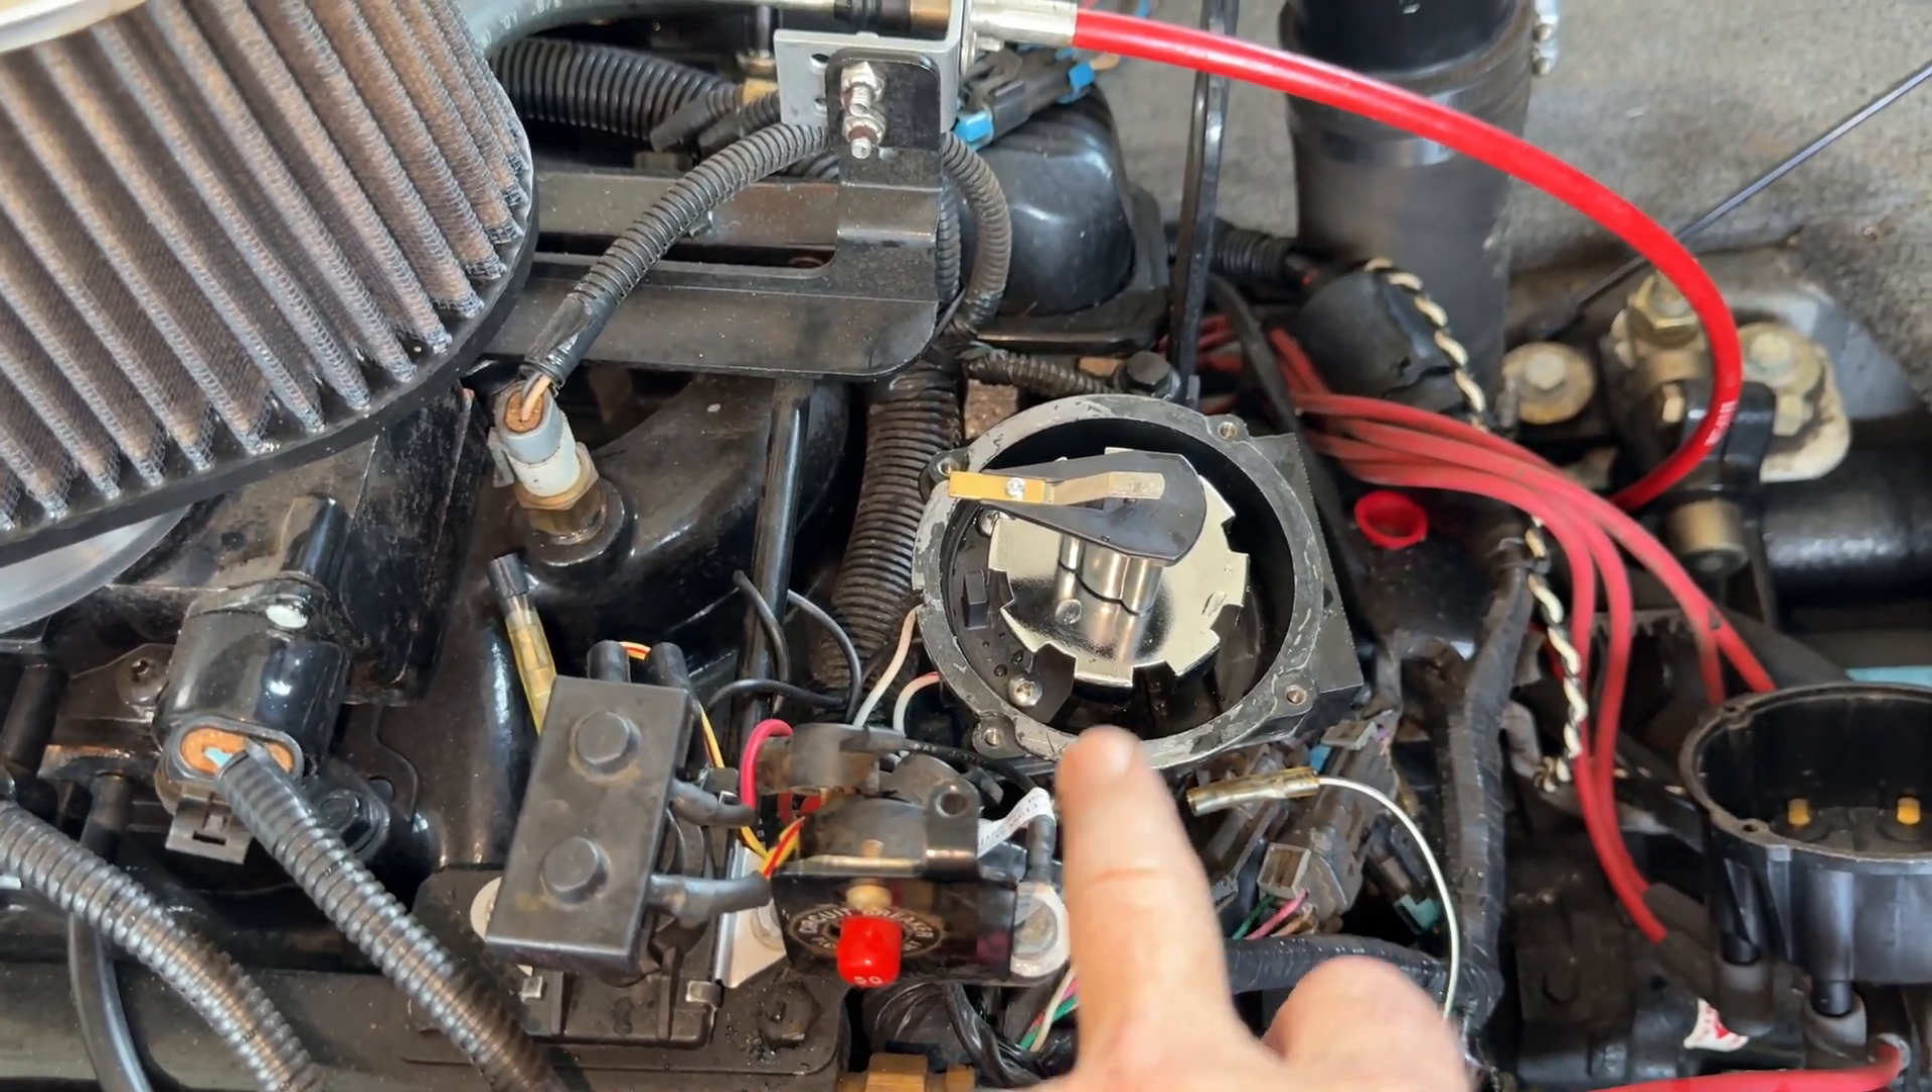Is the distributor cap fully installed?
No.